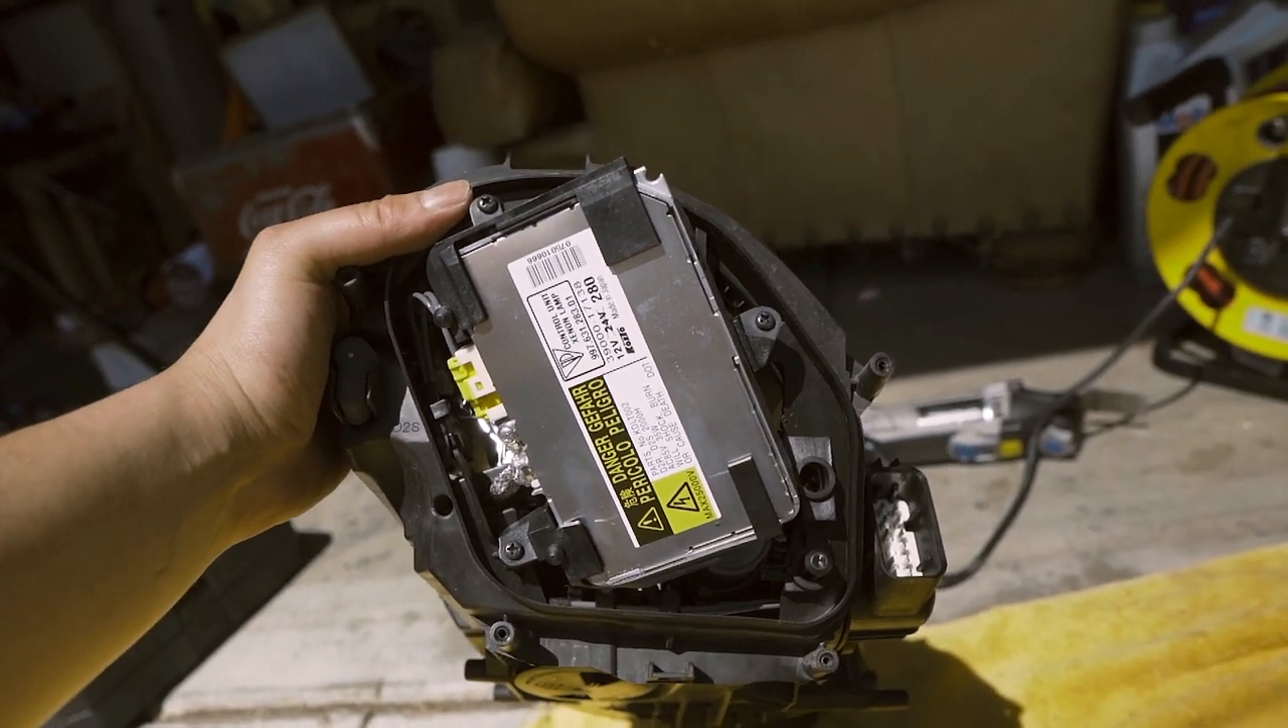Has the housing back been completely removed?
Yes.